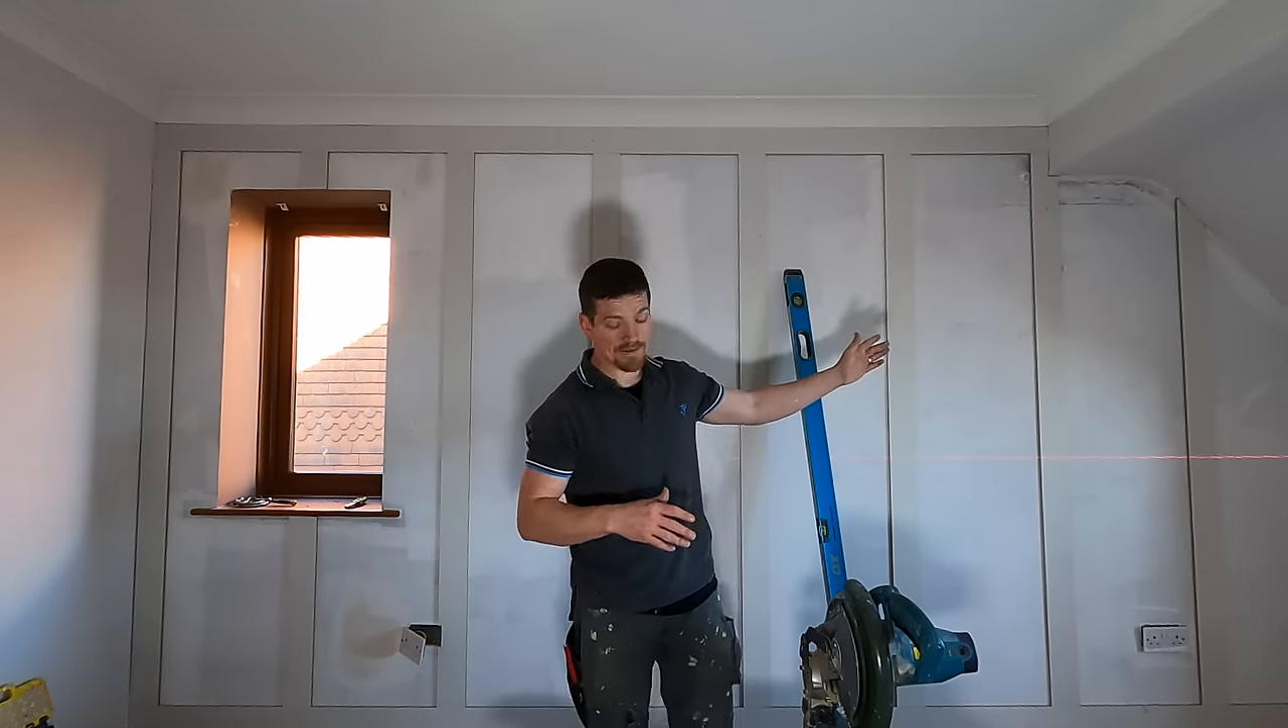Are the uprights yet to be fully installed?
No.